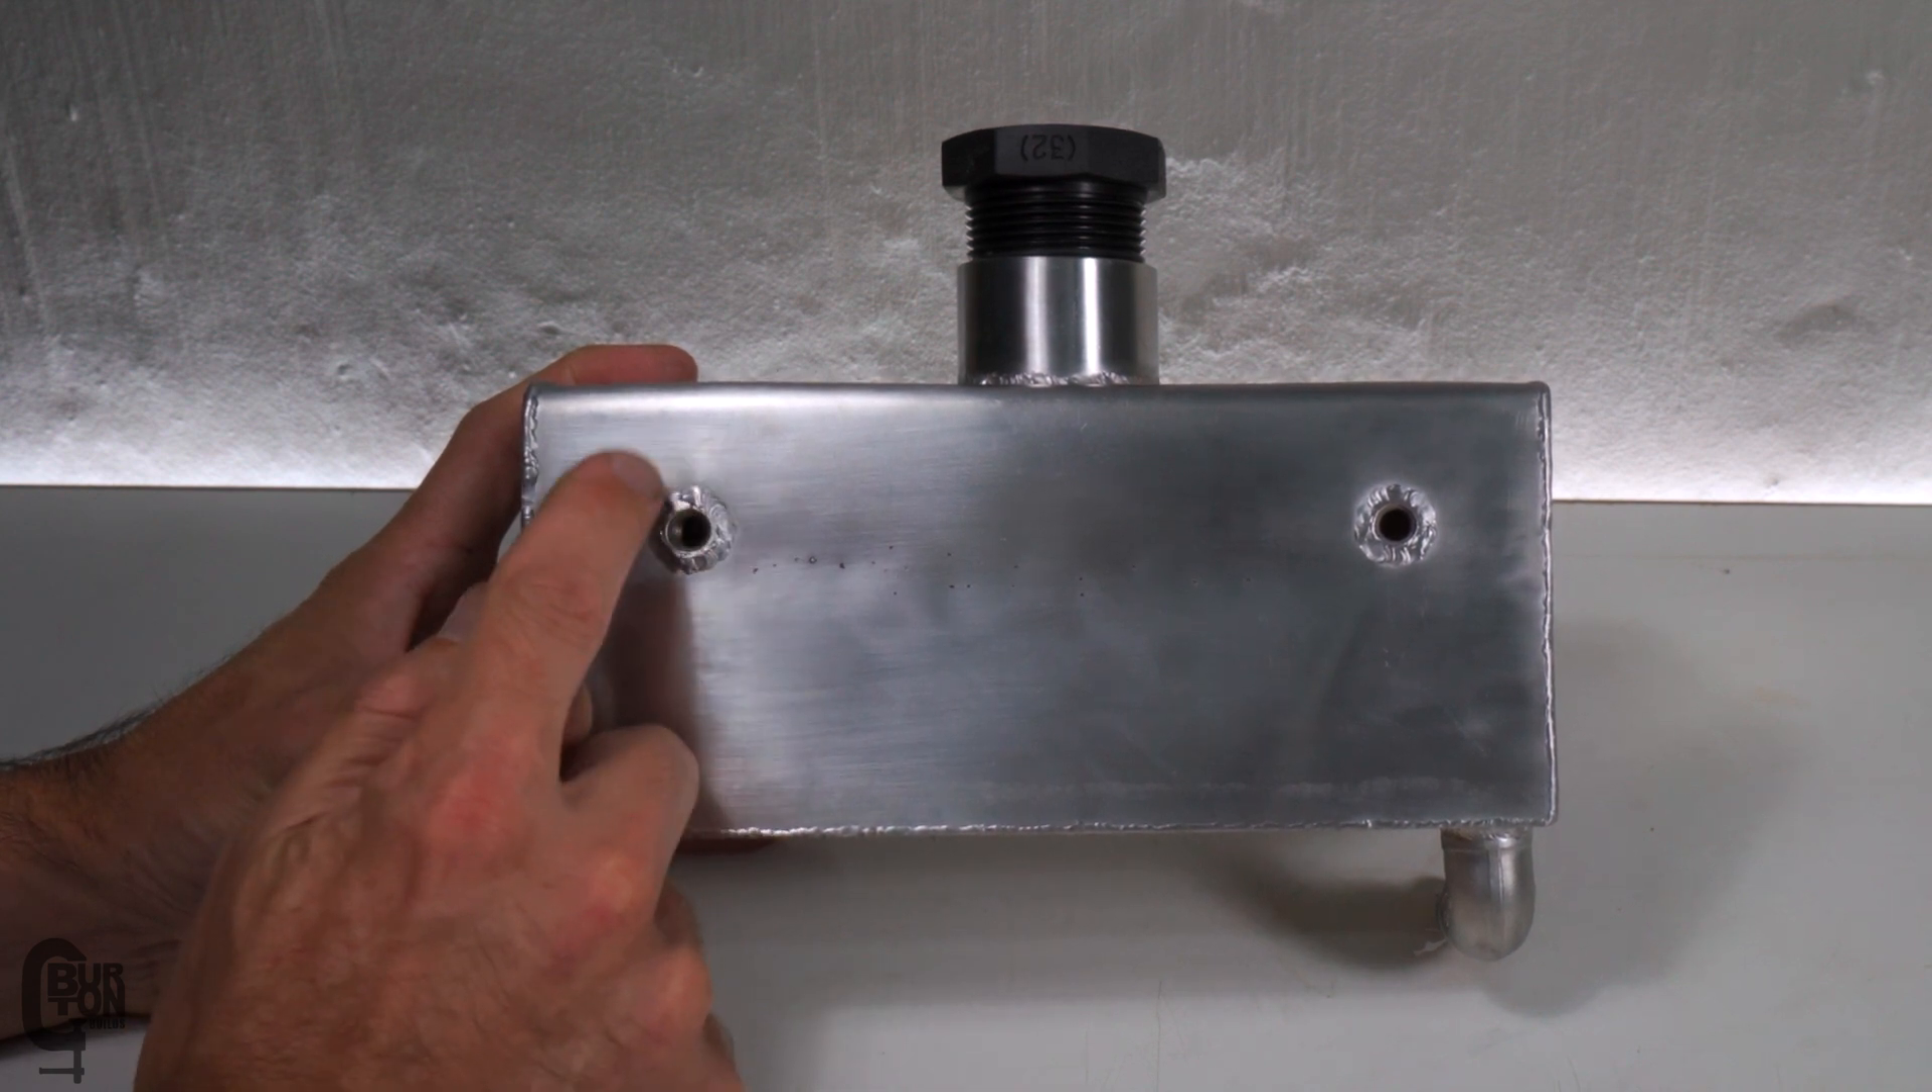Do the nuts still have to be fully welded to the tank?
No.